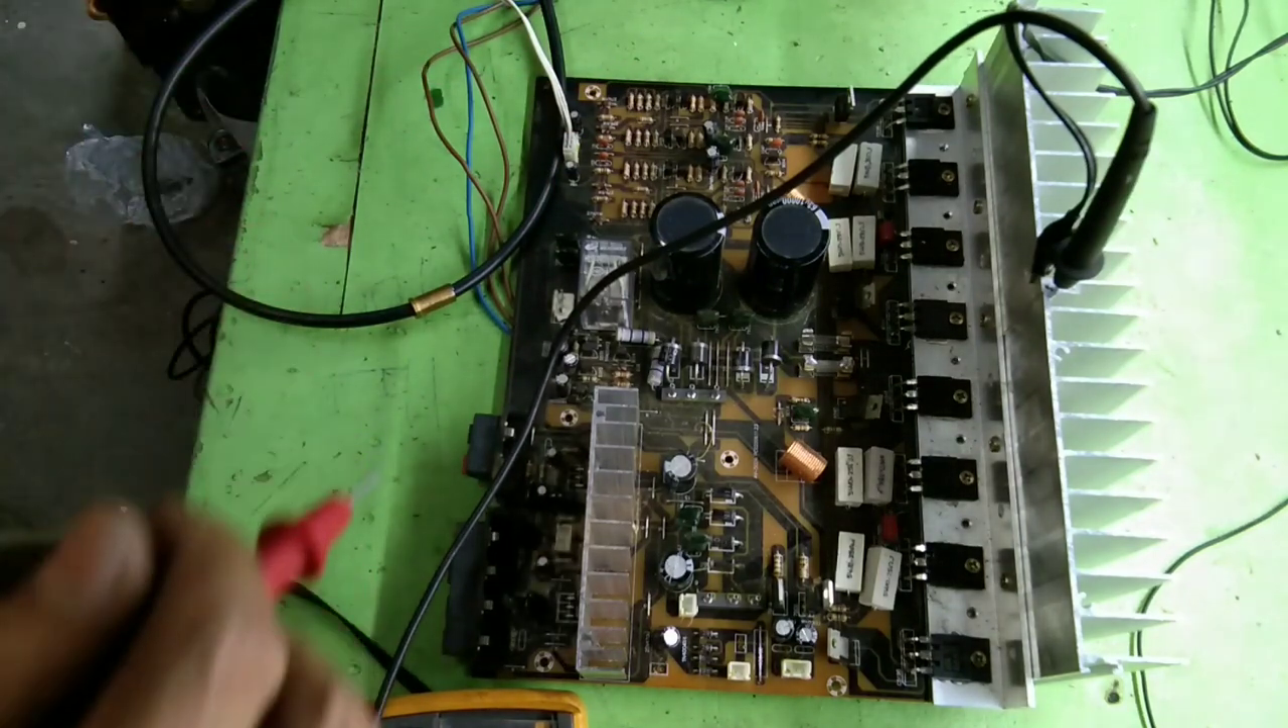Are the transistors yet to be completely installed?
No.